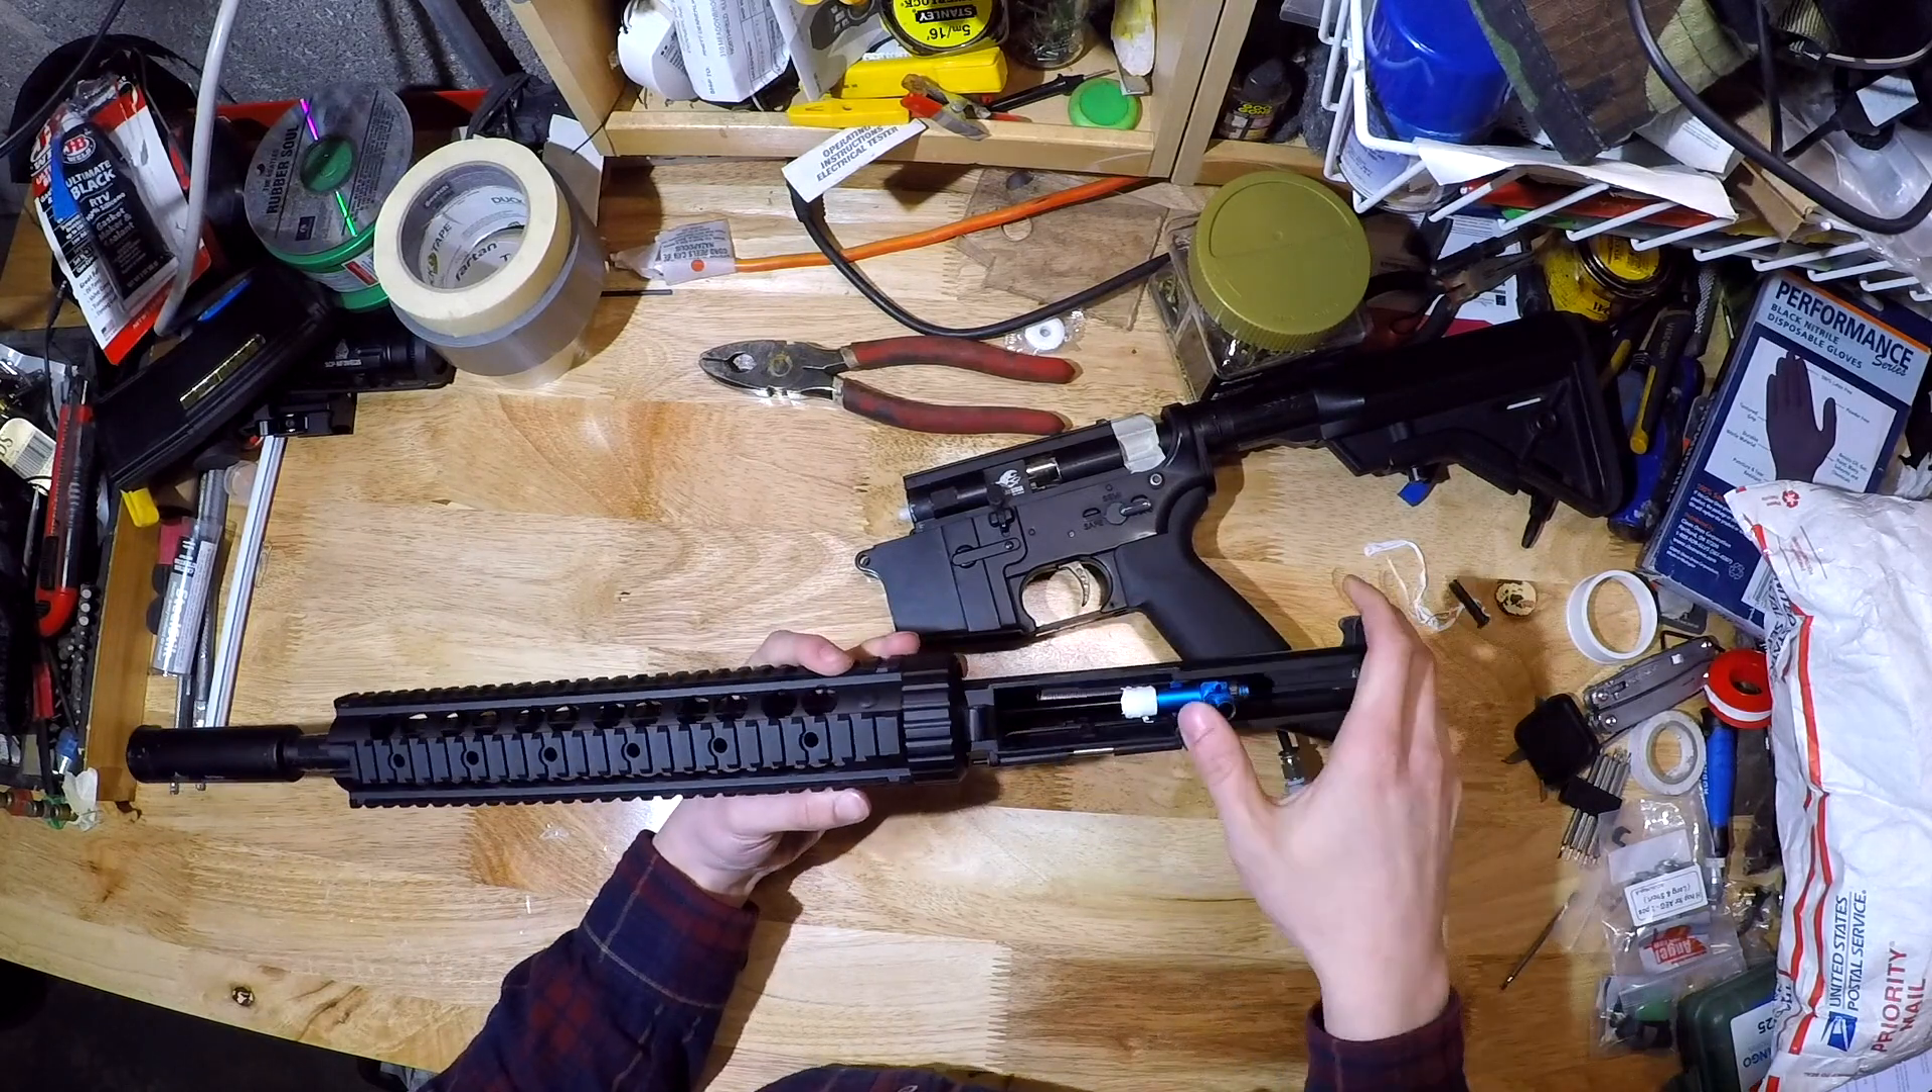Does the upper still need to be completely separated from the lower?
No.